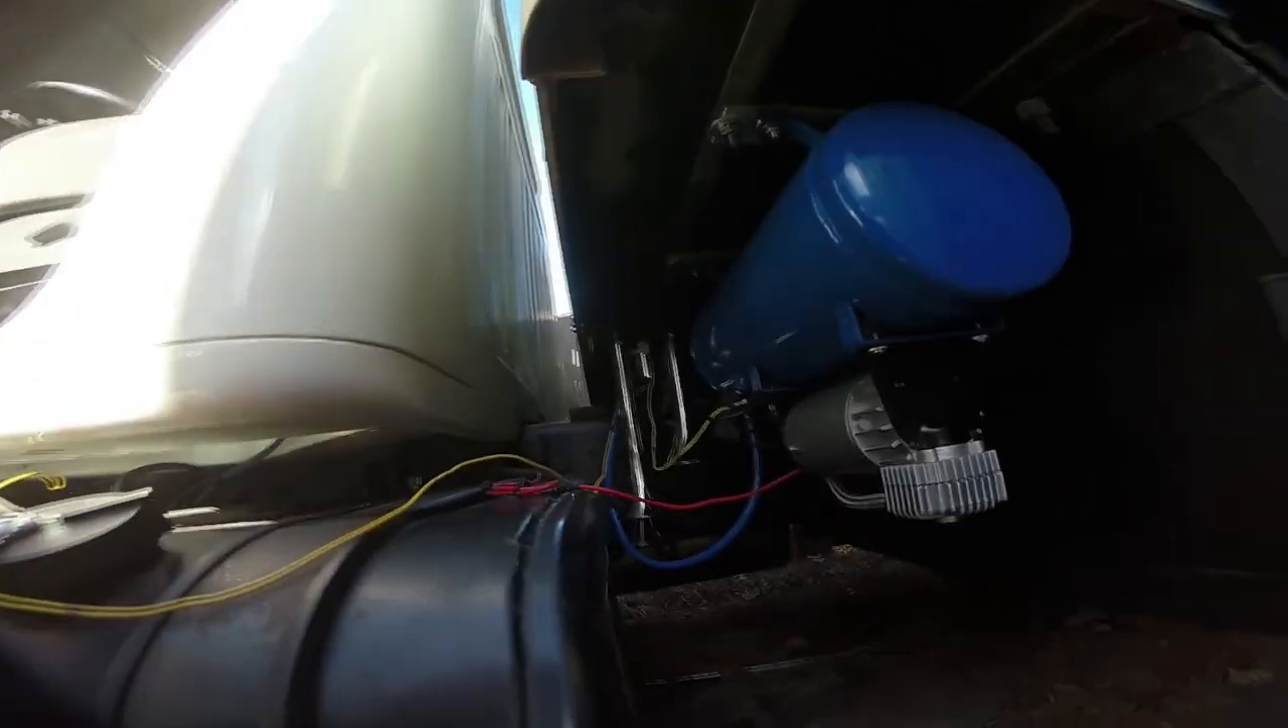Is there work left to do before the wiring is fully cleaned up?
Yes.